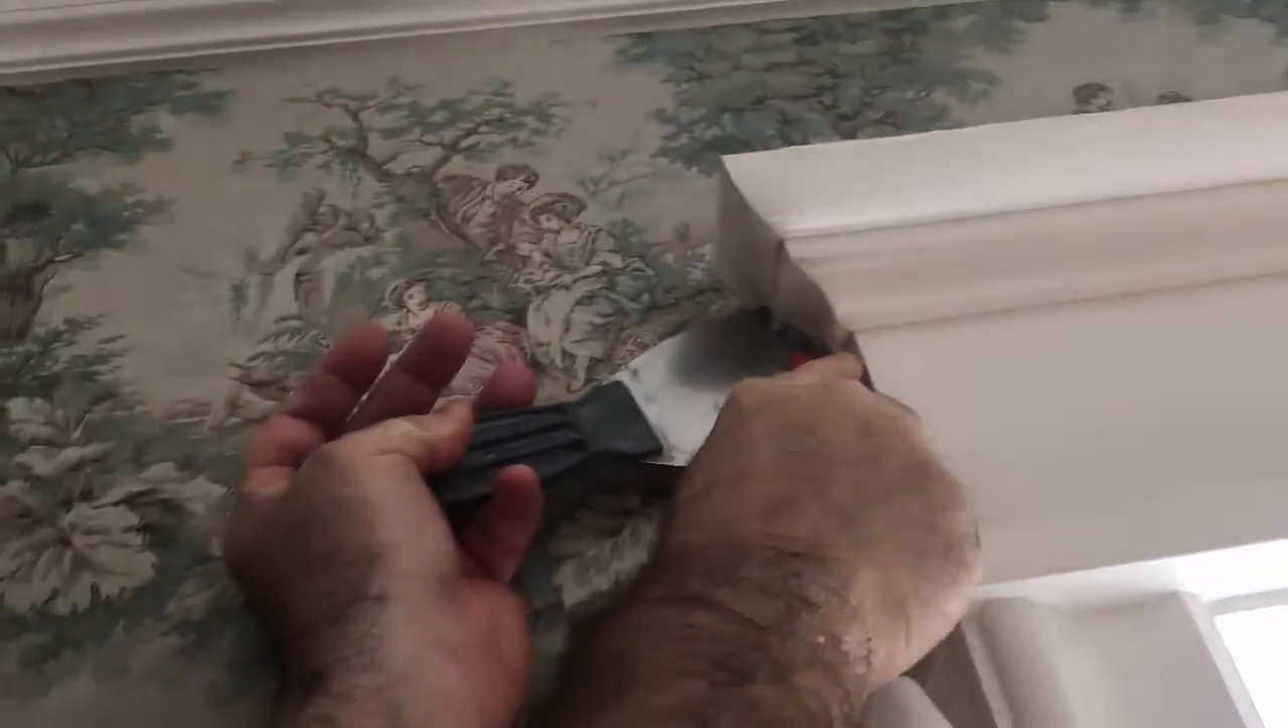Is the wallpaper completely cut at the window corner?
No.